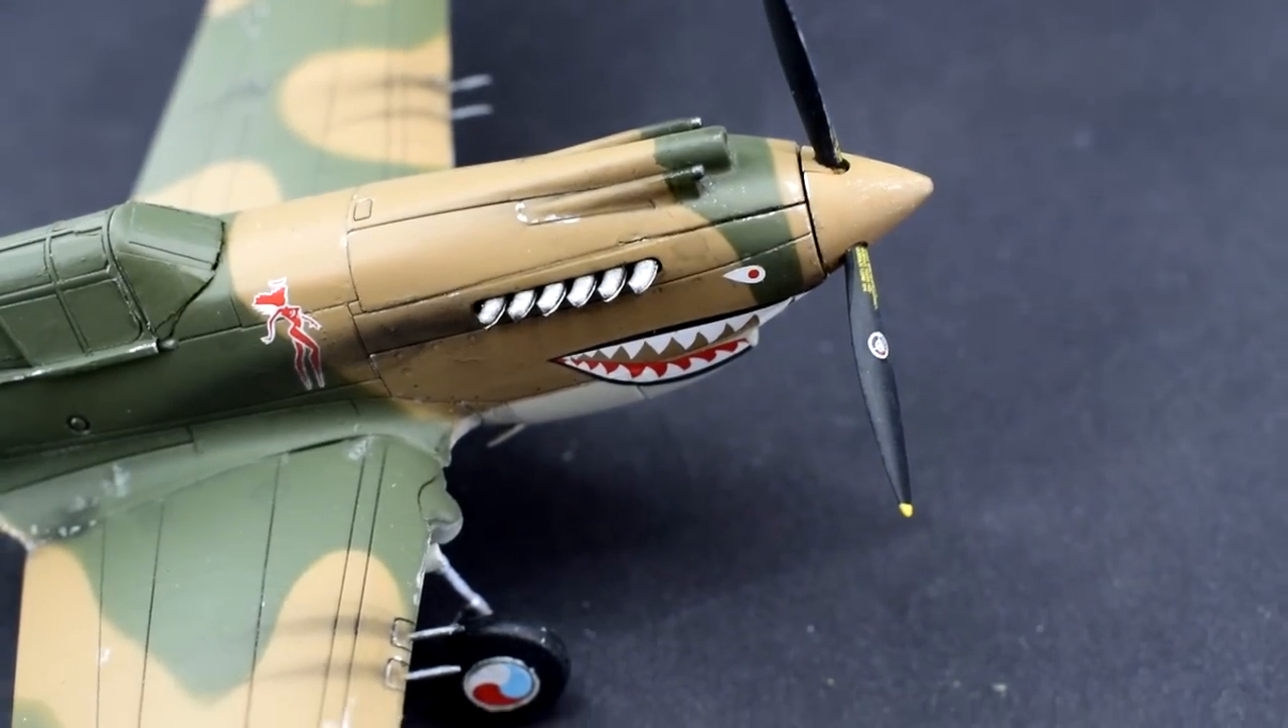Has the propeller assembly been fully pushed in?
Yes.